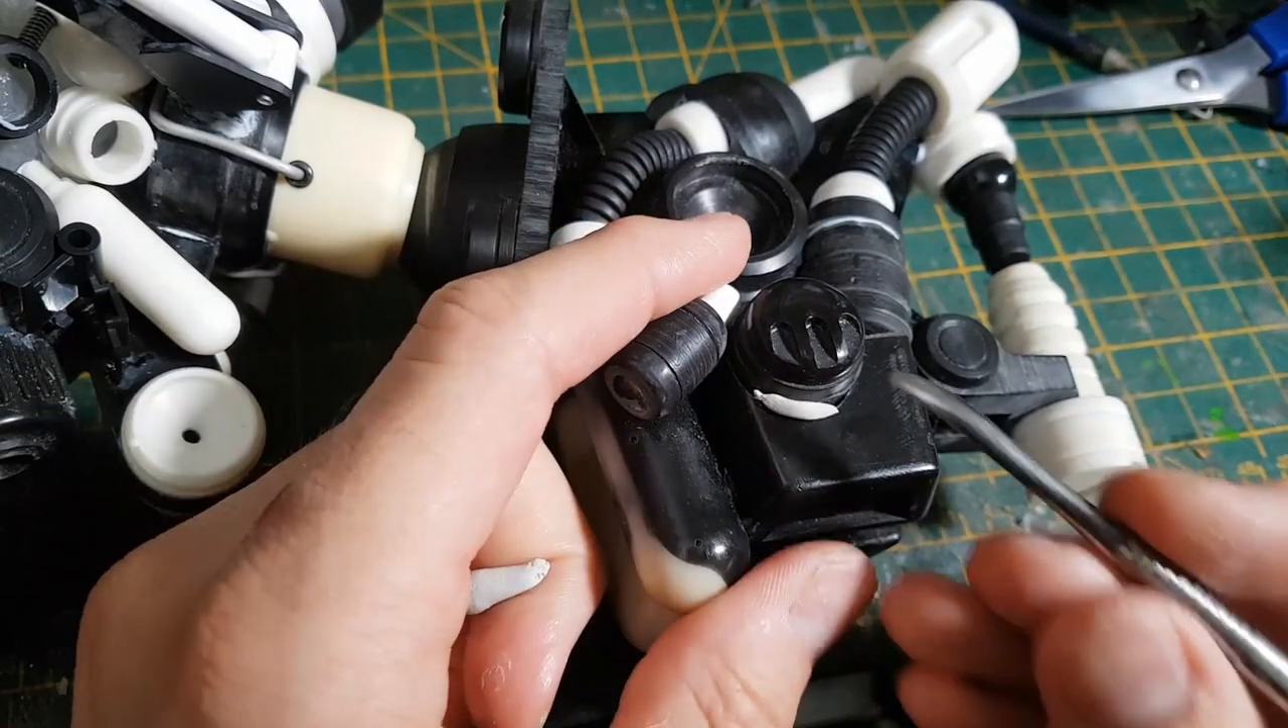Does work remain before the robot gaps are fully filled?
Yes.